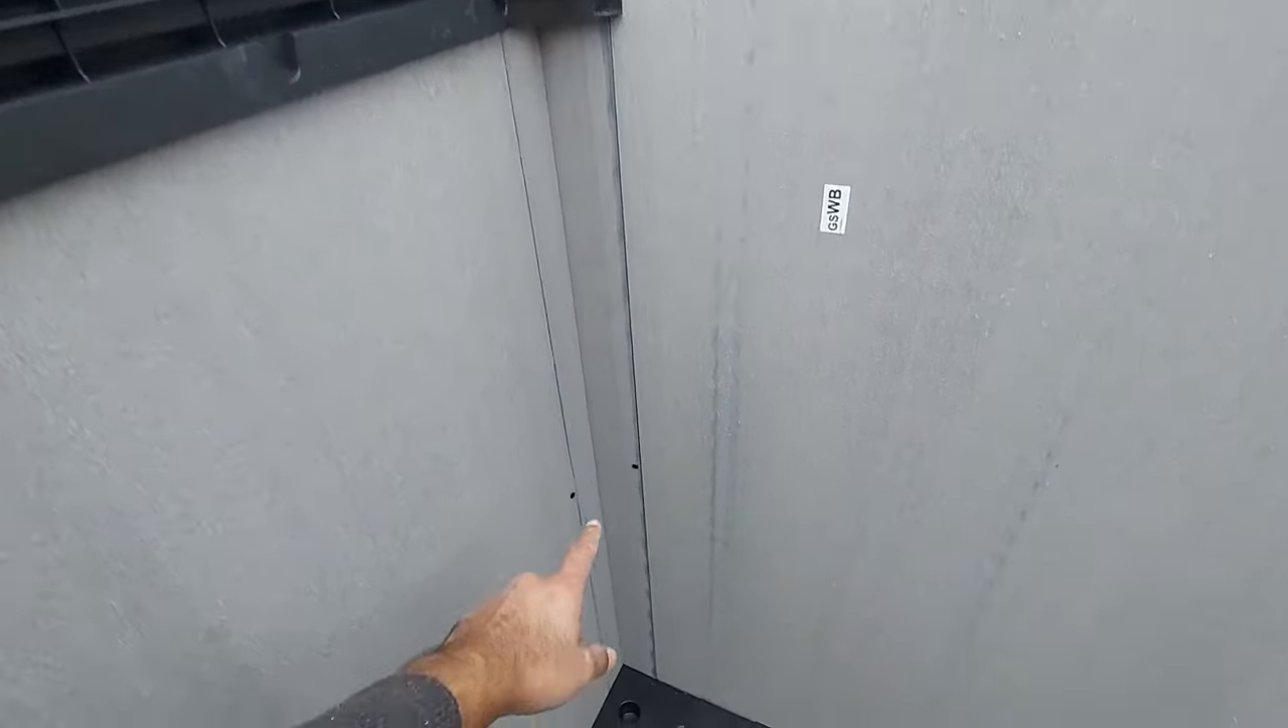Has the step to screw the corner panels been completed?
No.